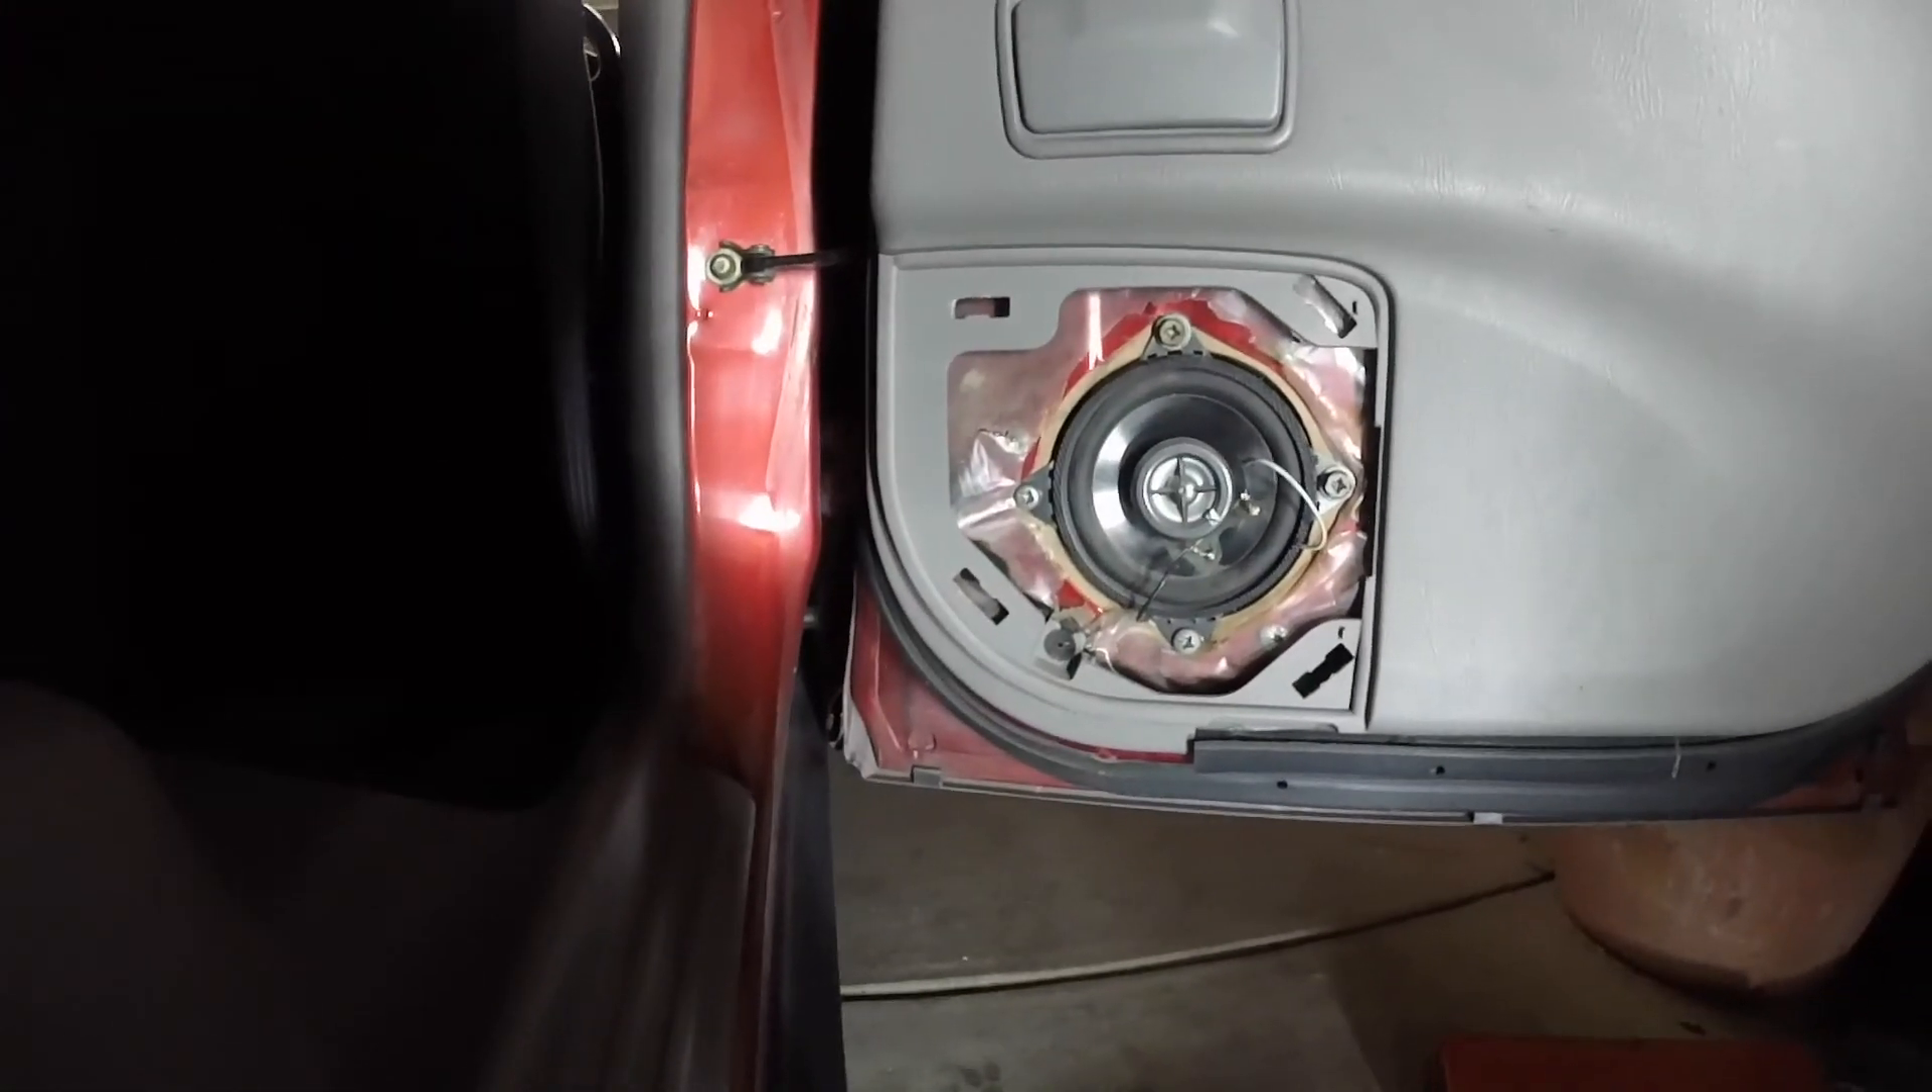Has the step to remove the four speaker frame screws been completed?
No.